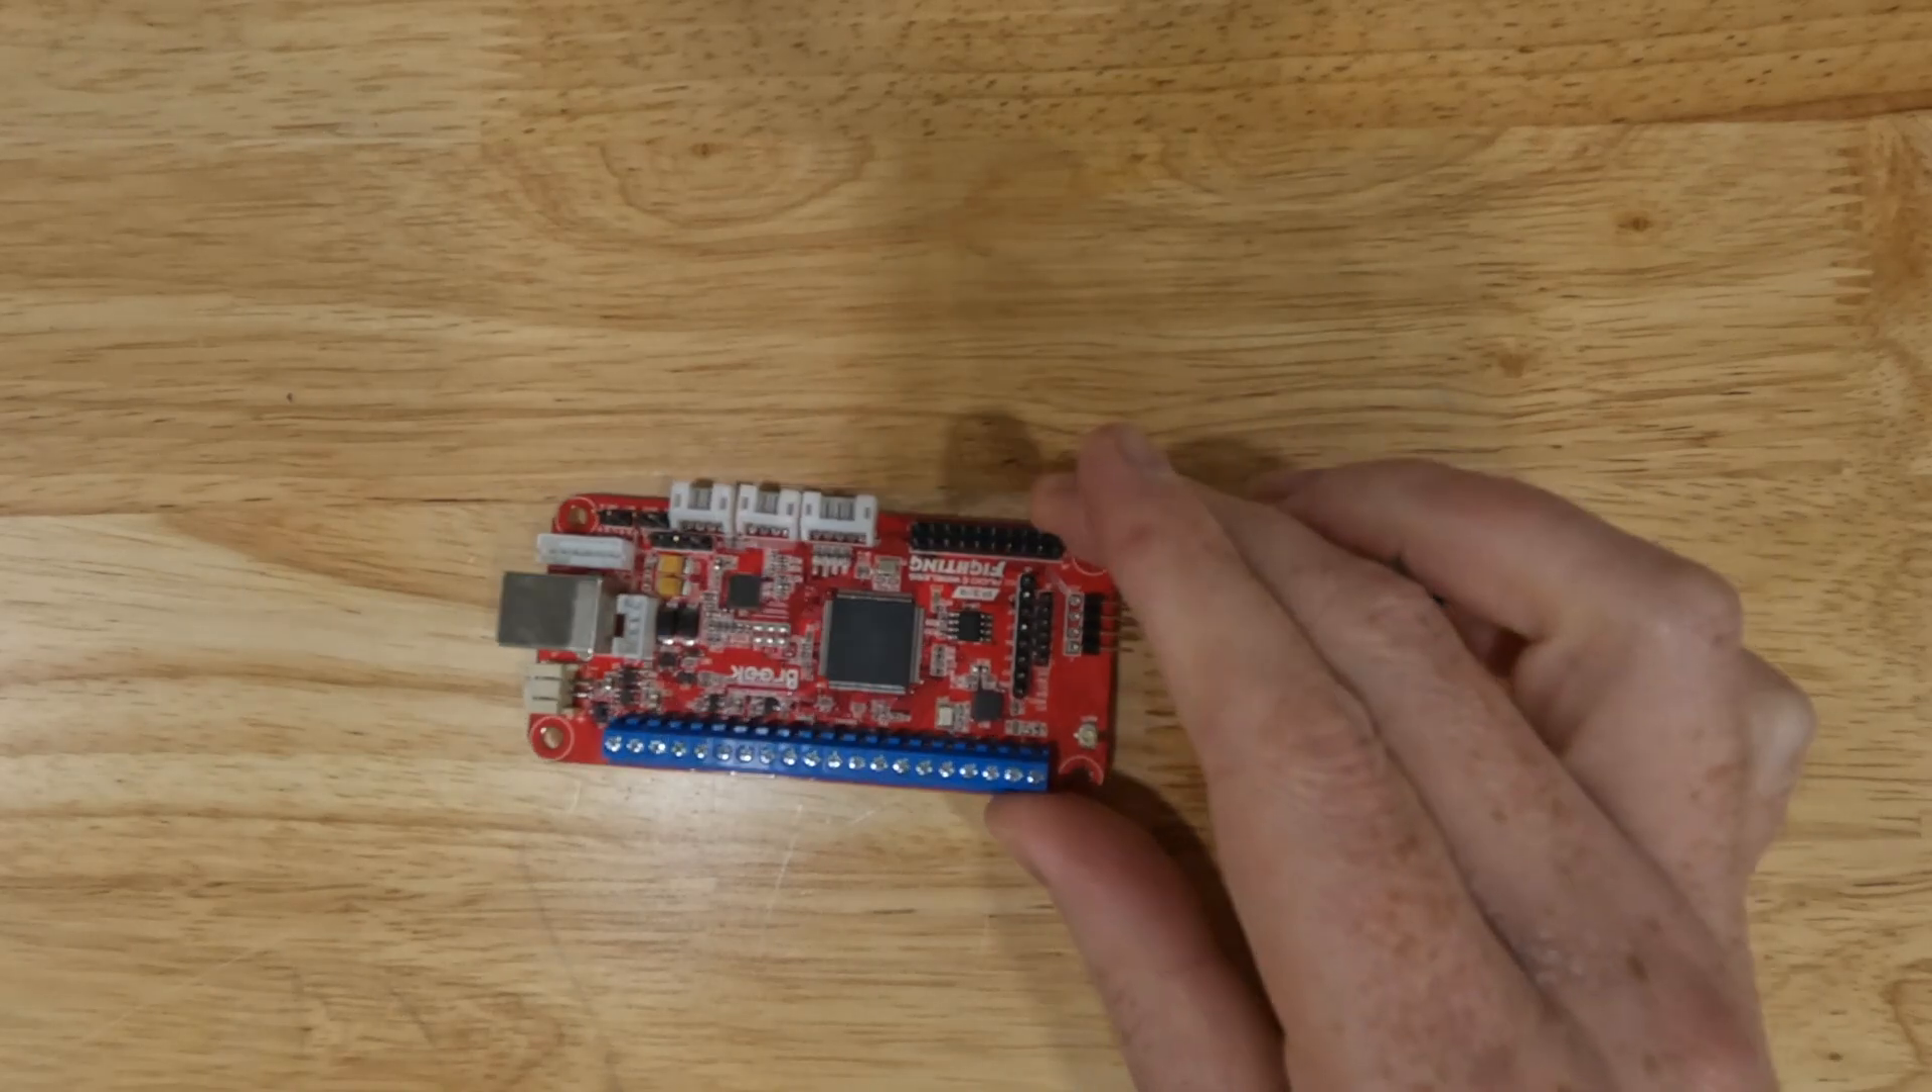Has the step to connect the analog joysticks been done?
No.